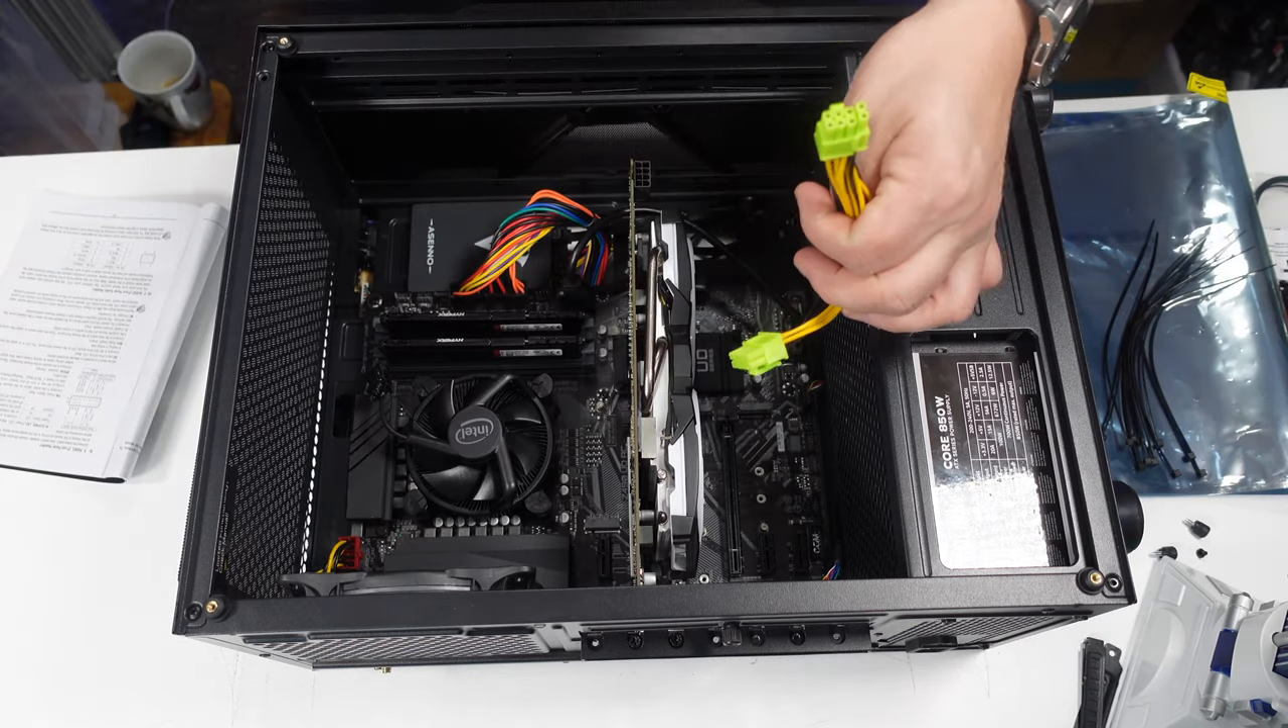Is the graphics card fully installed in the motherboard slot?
Yes.